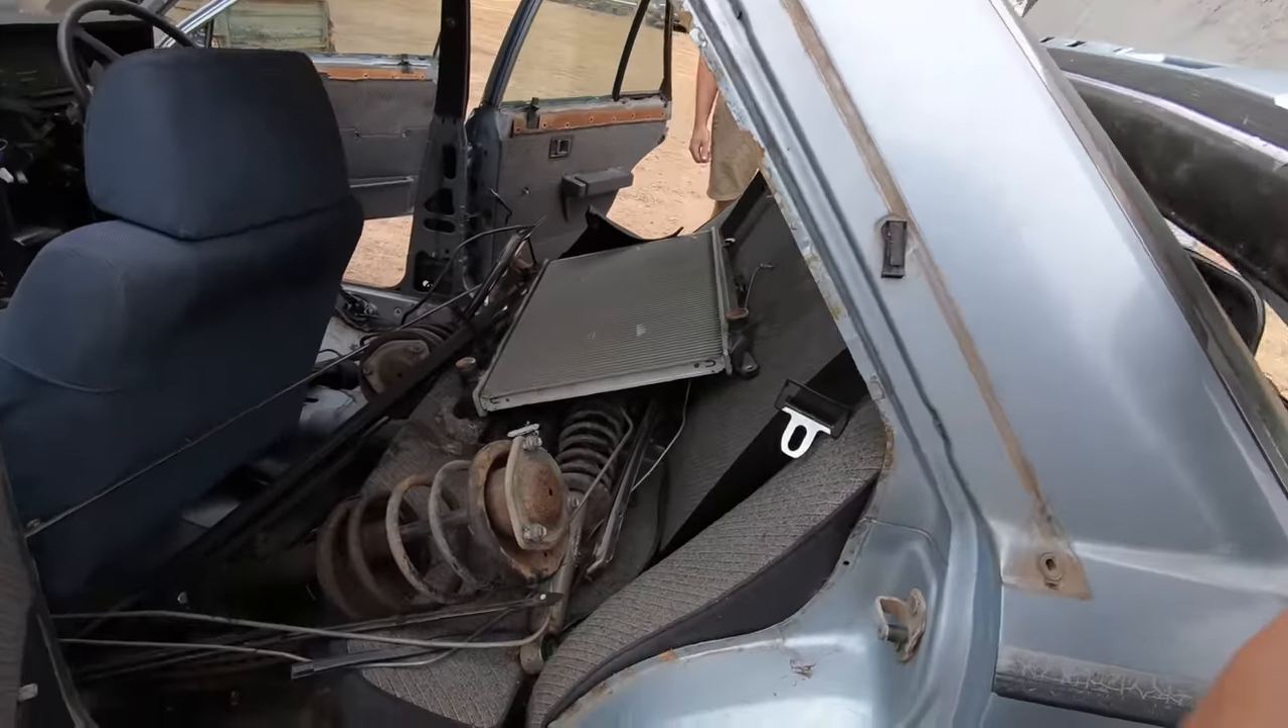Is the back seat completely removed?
No.